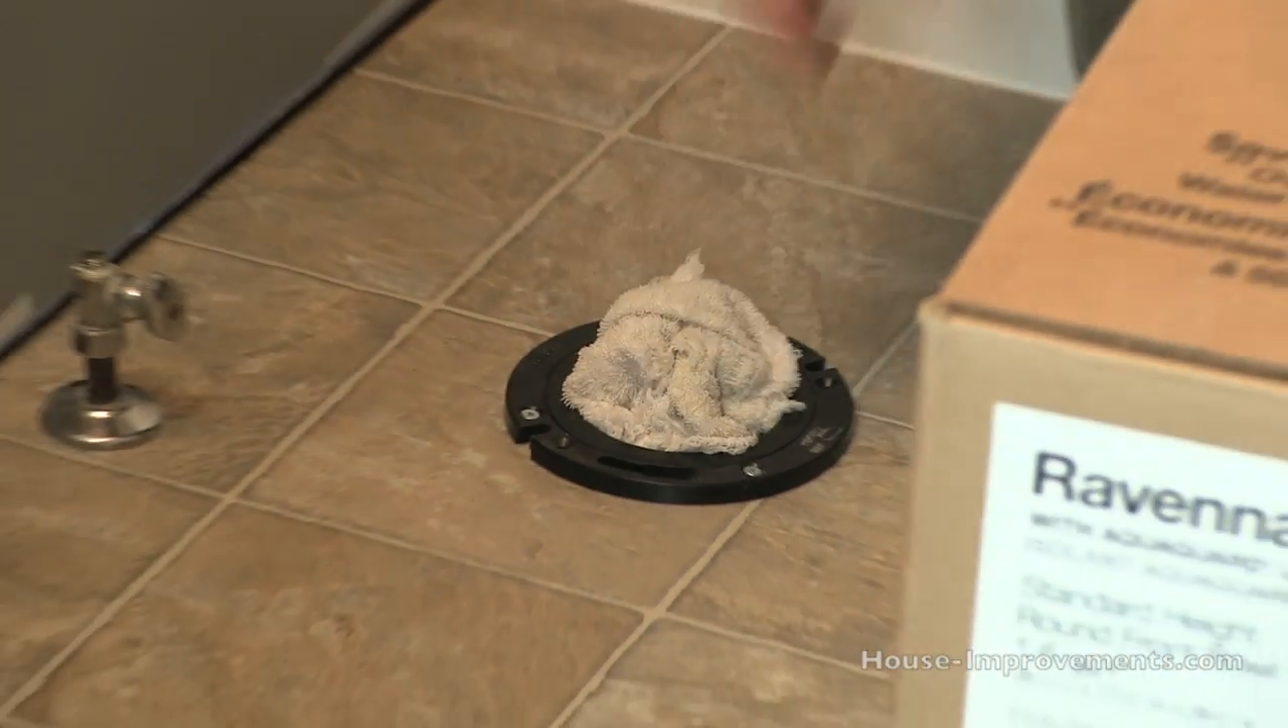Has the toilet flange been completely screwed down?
Yes.